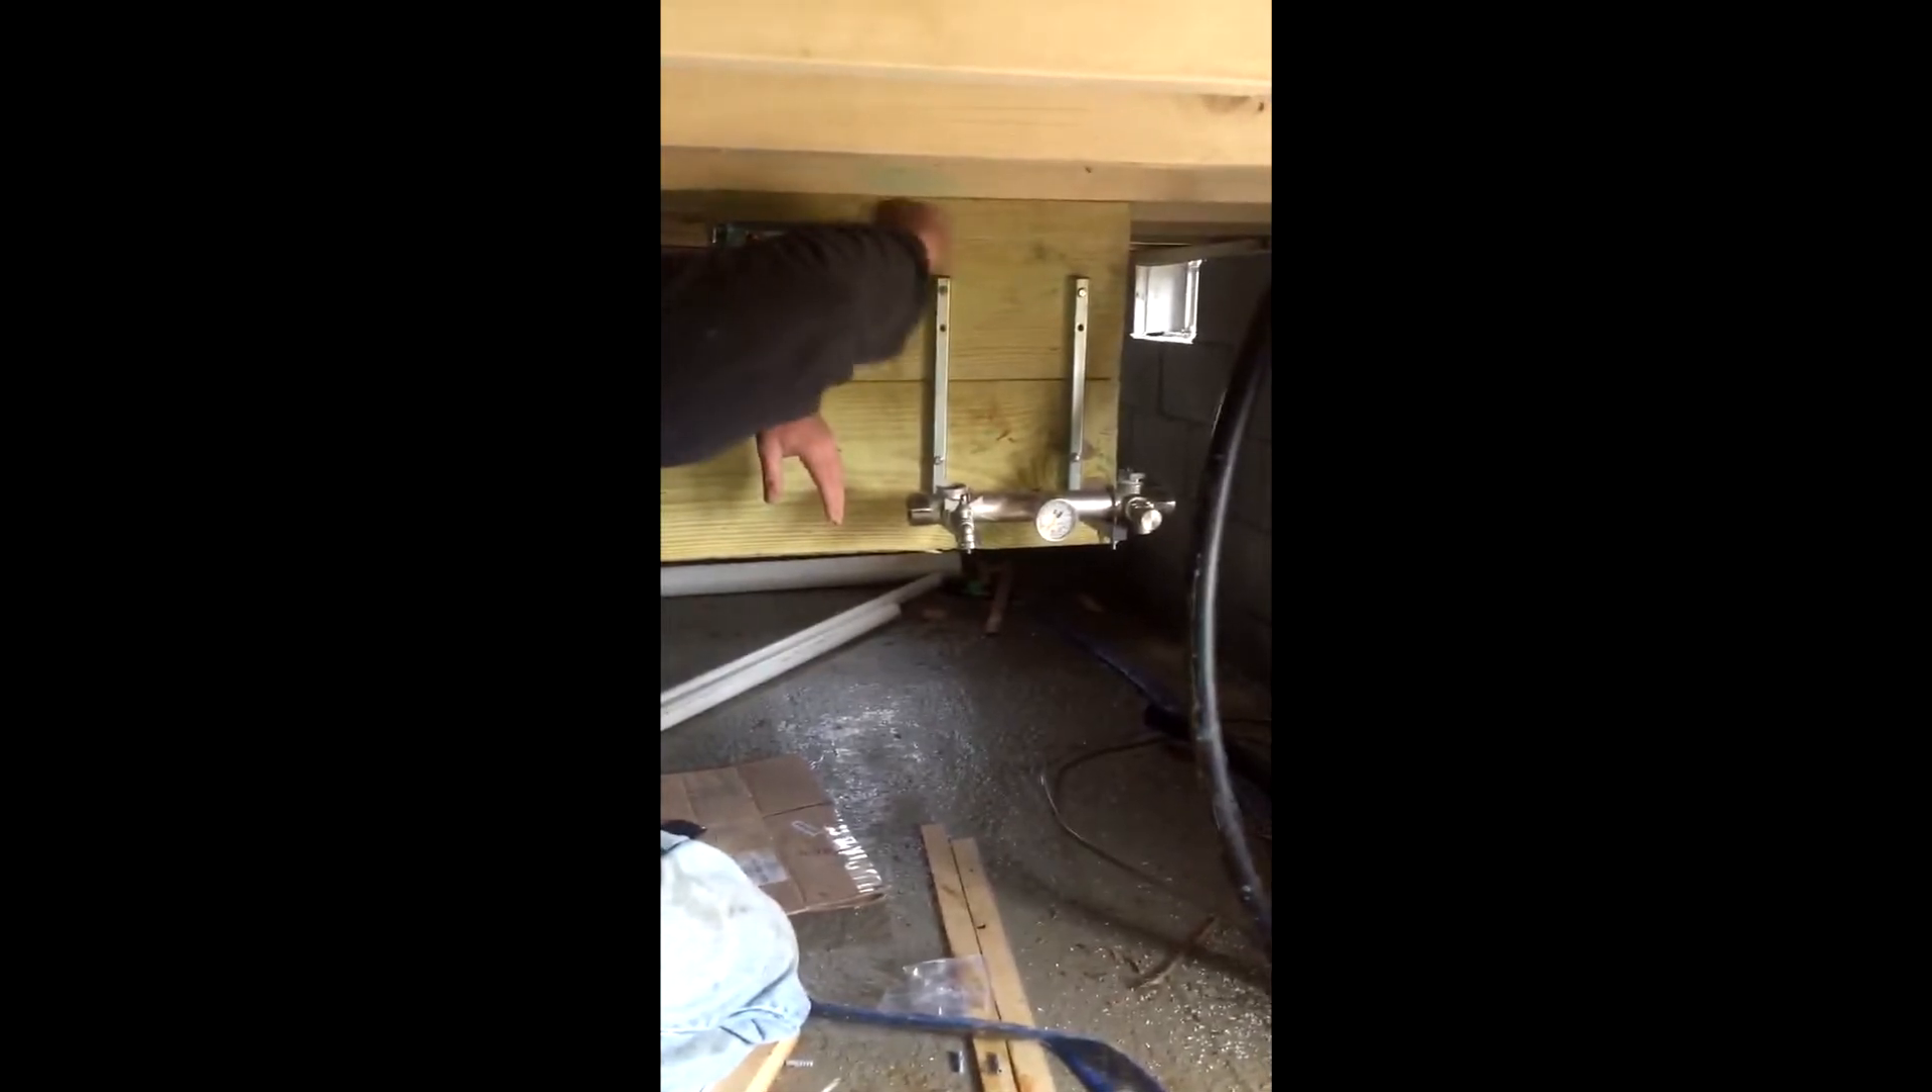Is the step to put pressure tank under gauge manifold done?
No.